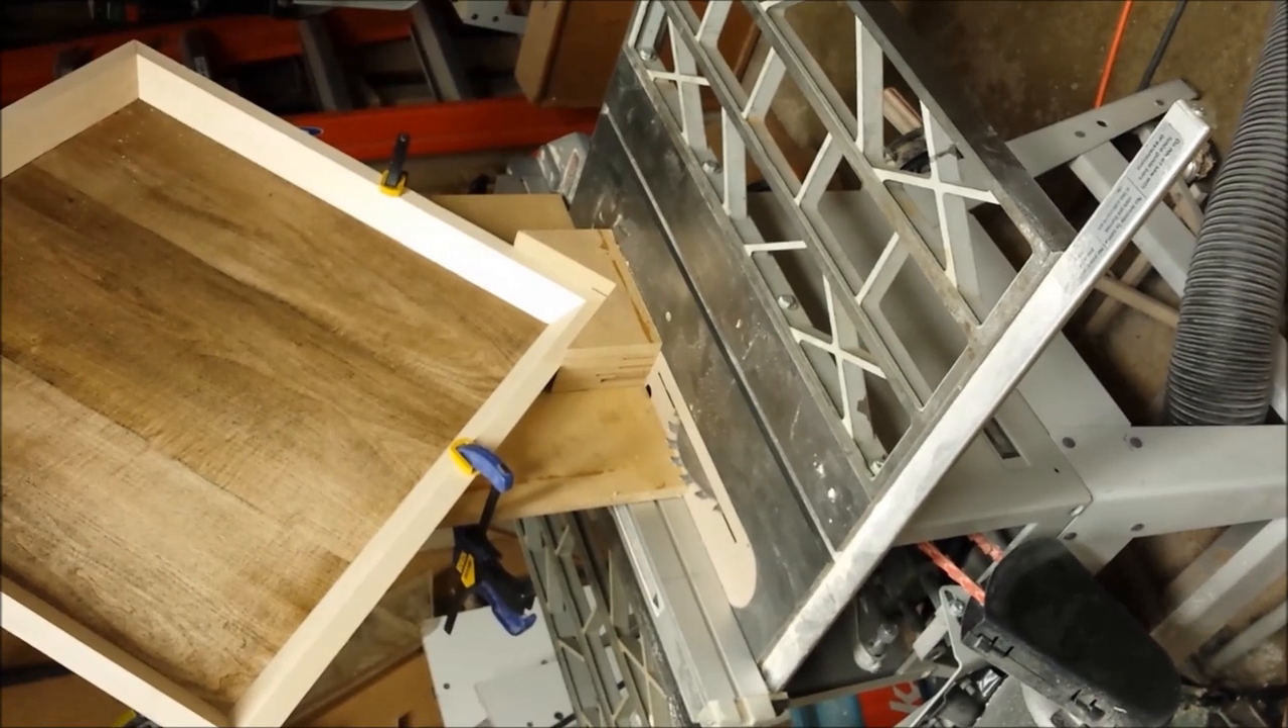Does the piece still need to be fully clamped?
No.